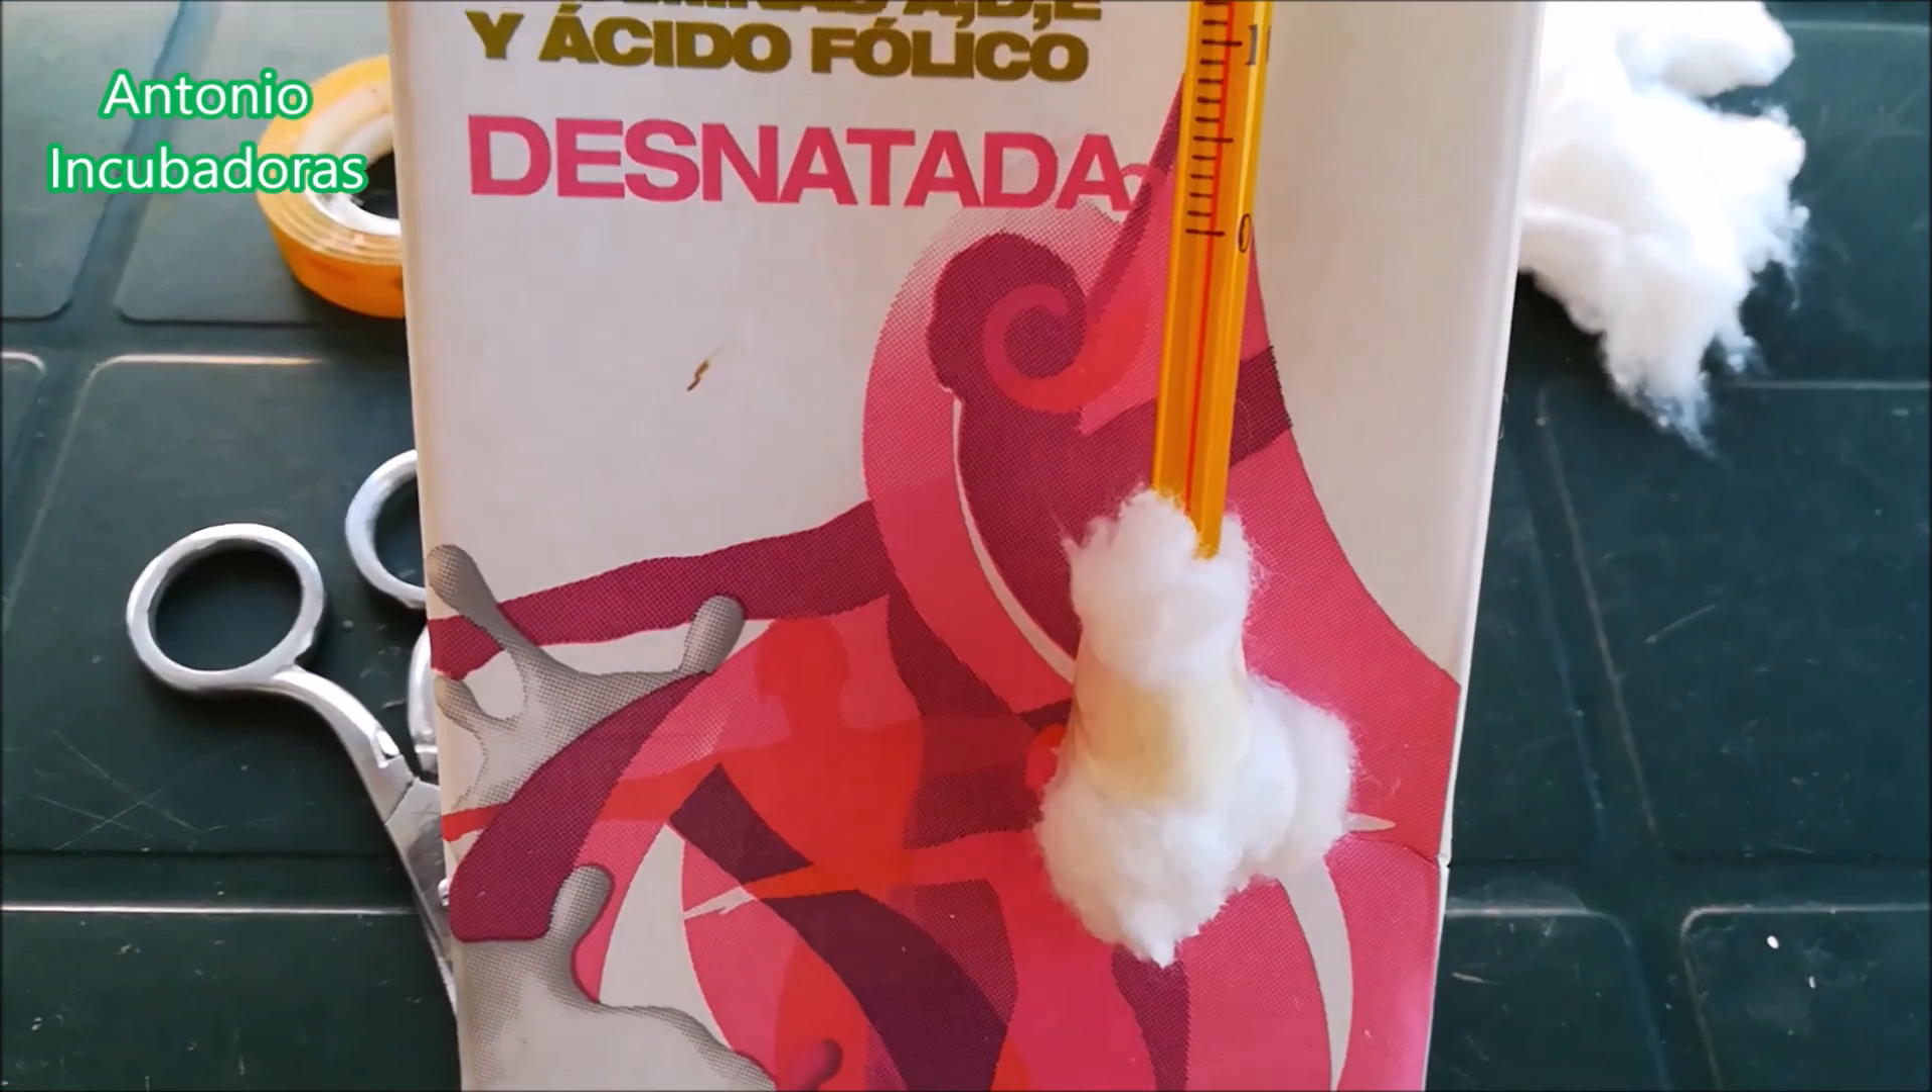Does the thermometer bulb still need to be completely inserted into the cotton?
No.